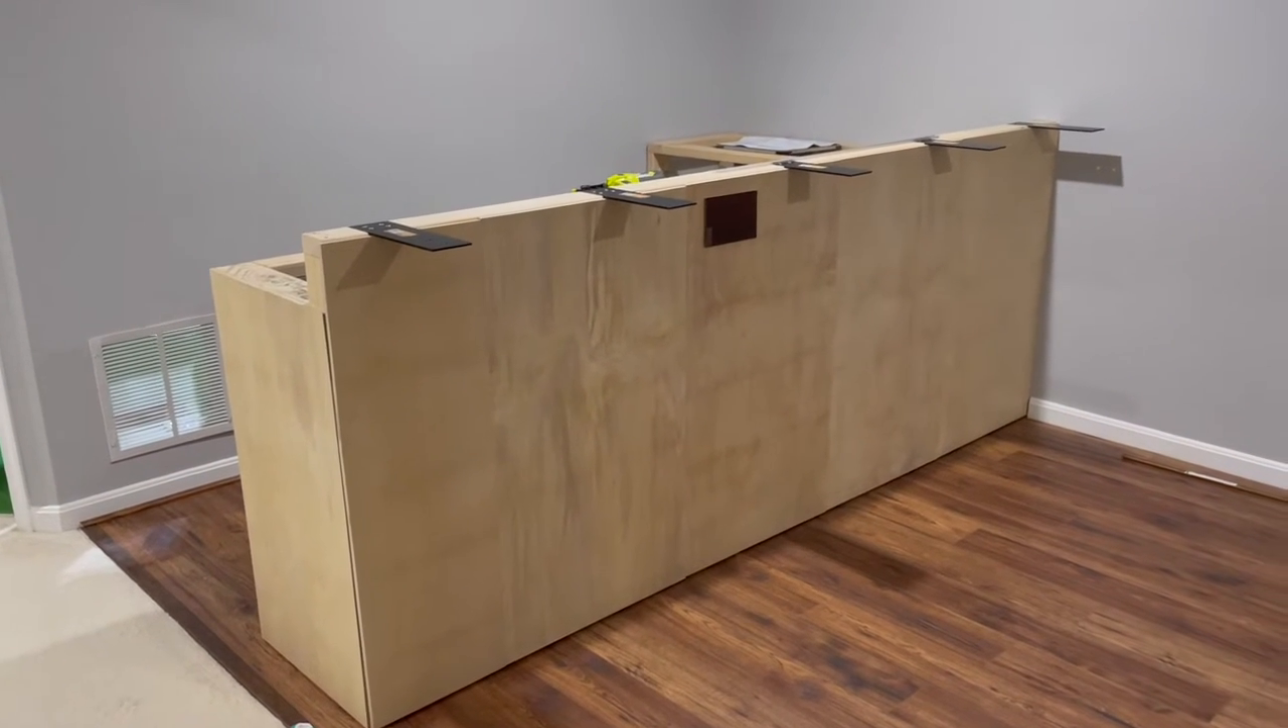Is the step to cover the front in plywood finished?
Yes.